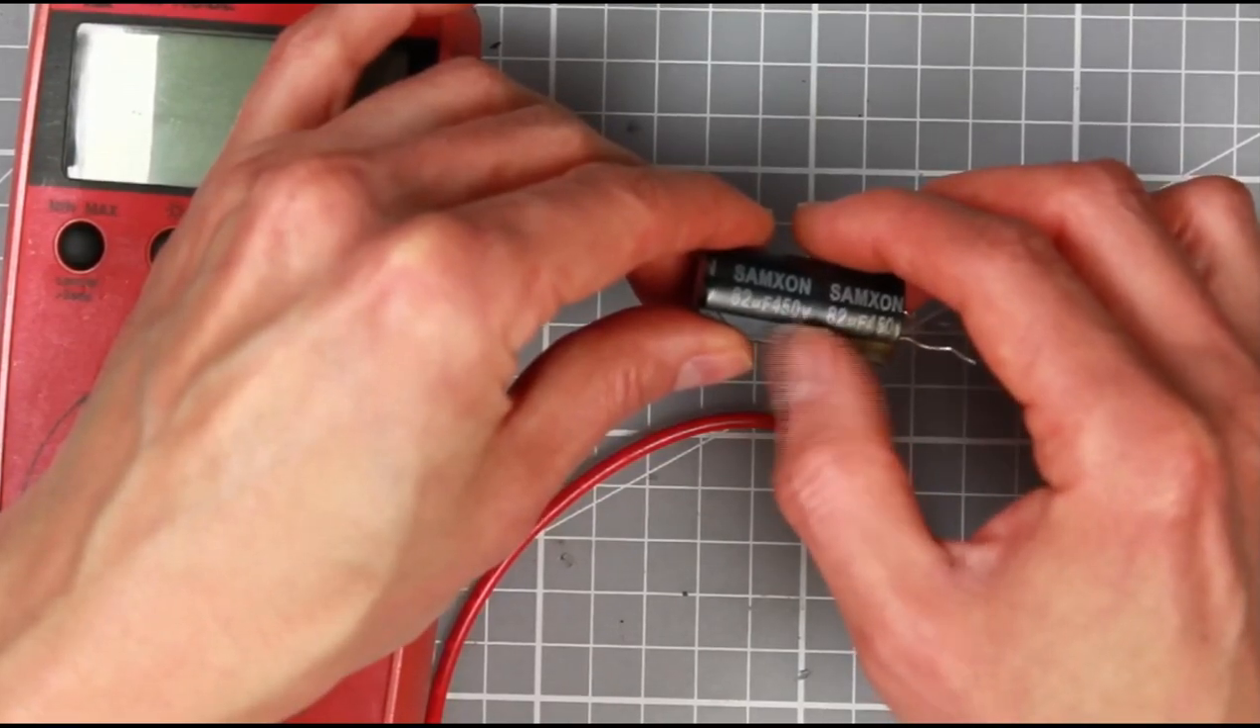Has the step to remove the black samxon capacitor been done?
Yes.